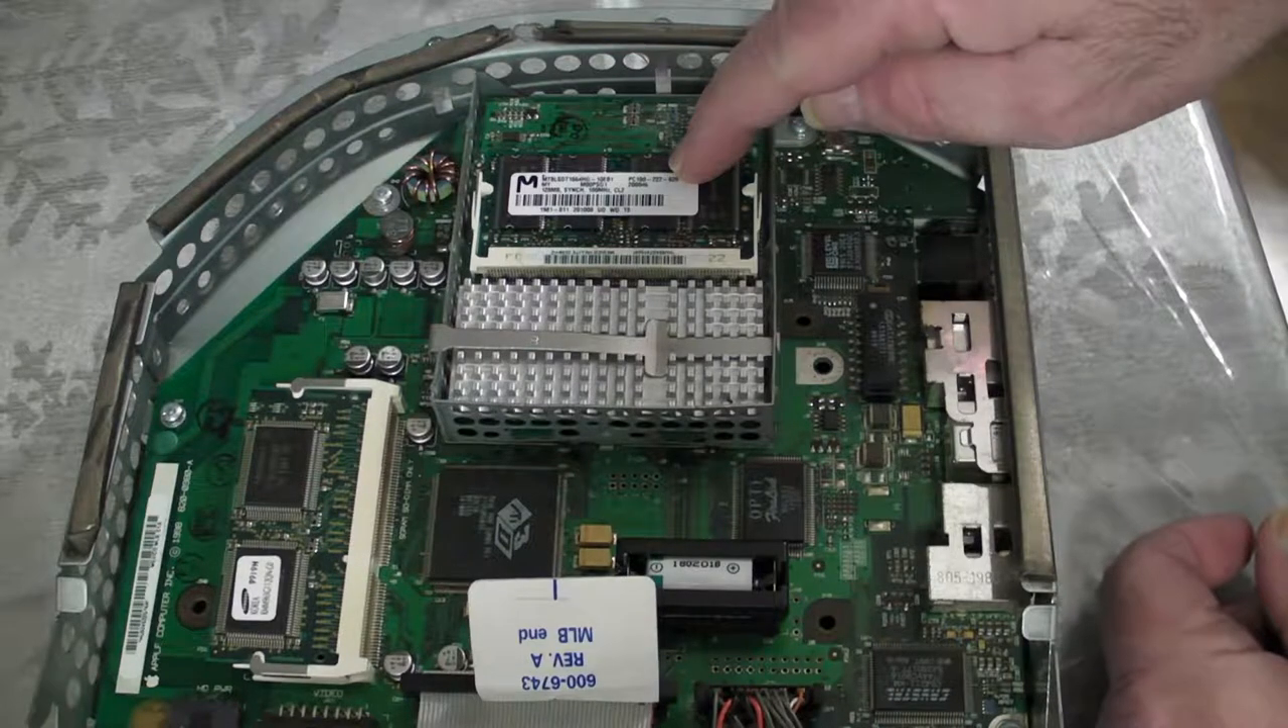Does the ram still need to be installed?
No.